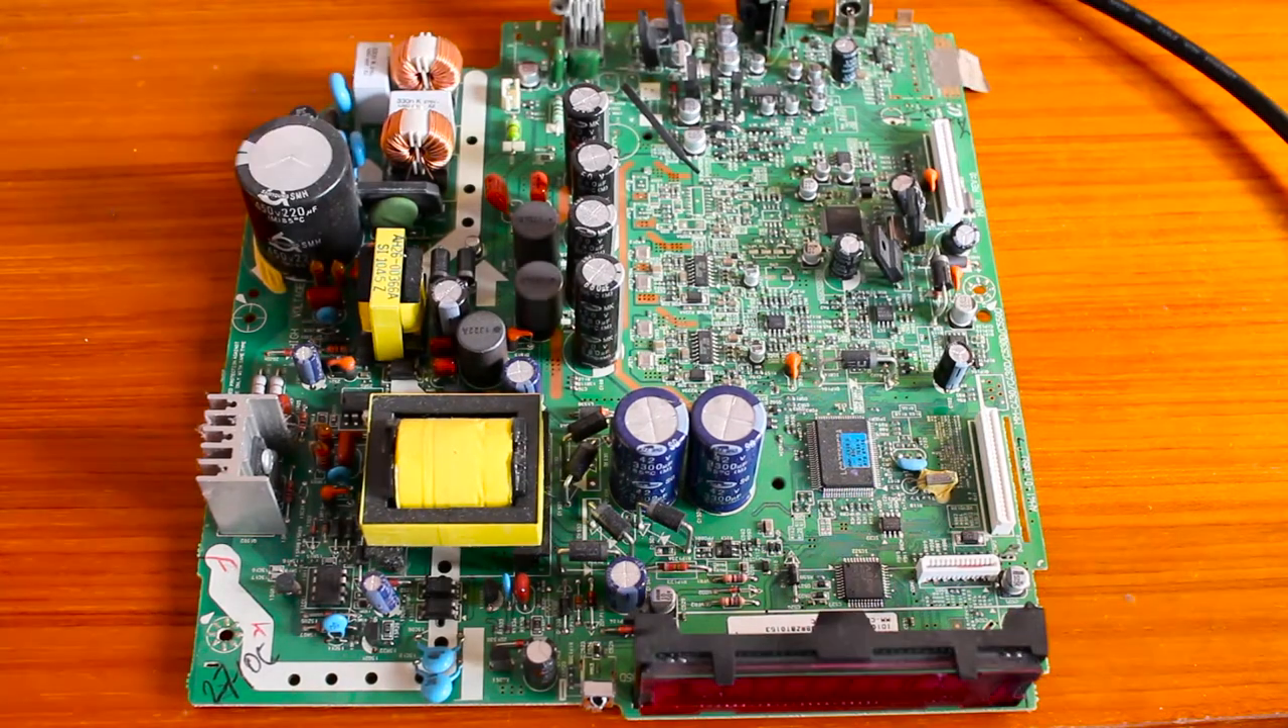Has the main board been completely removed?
Yes.